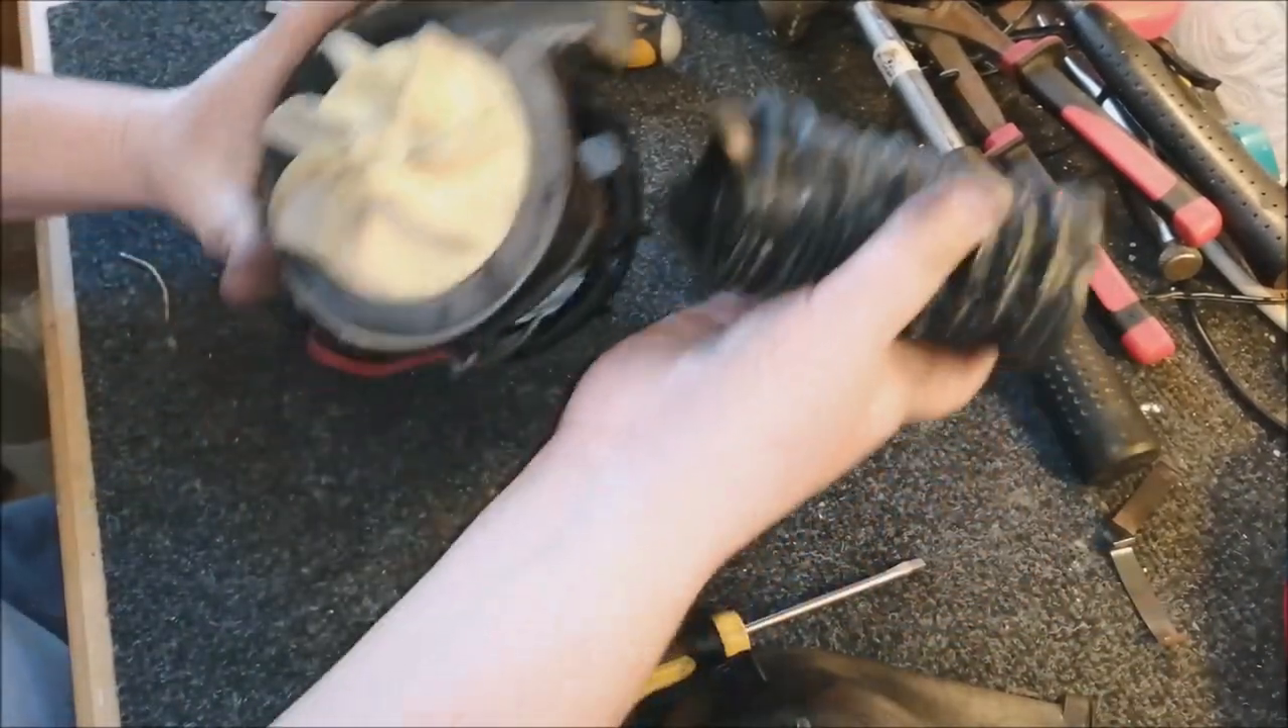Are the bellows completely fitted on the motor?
No.